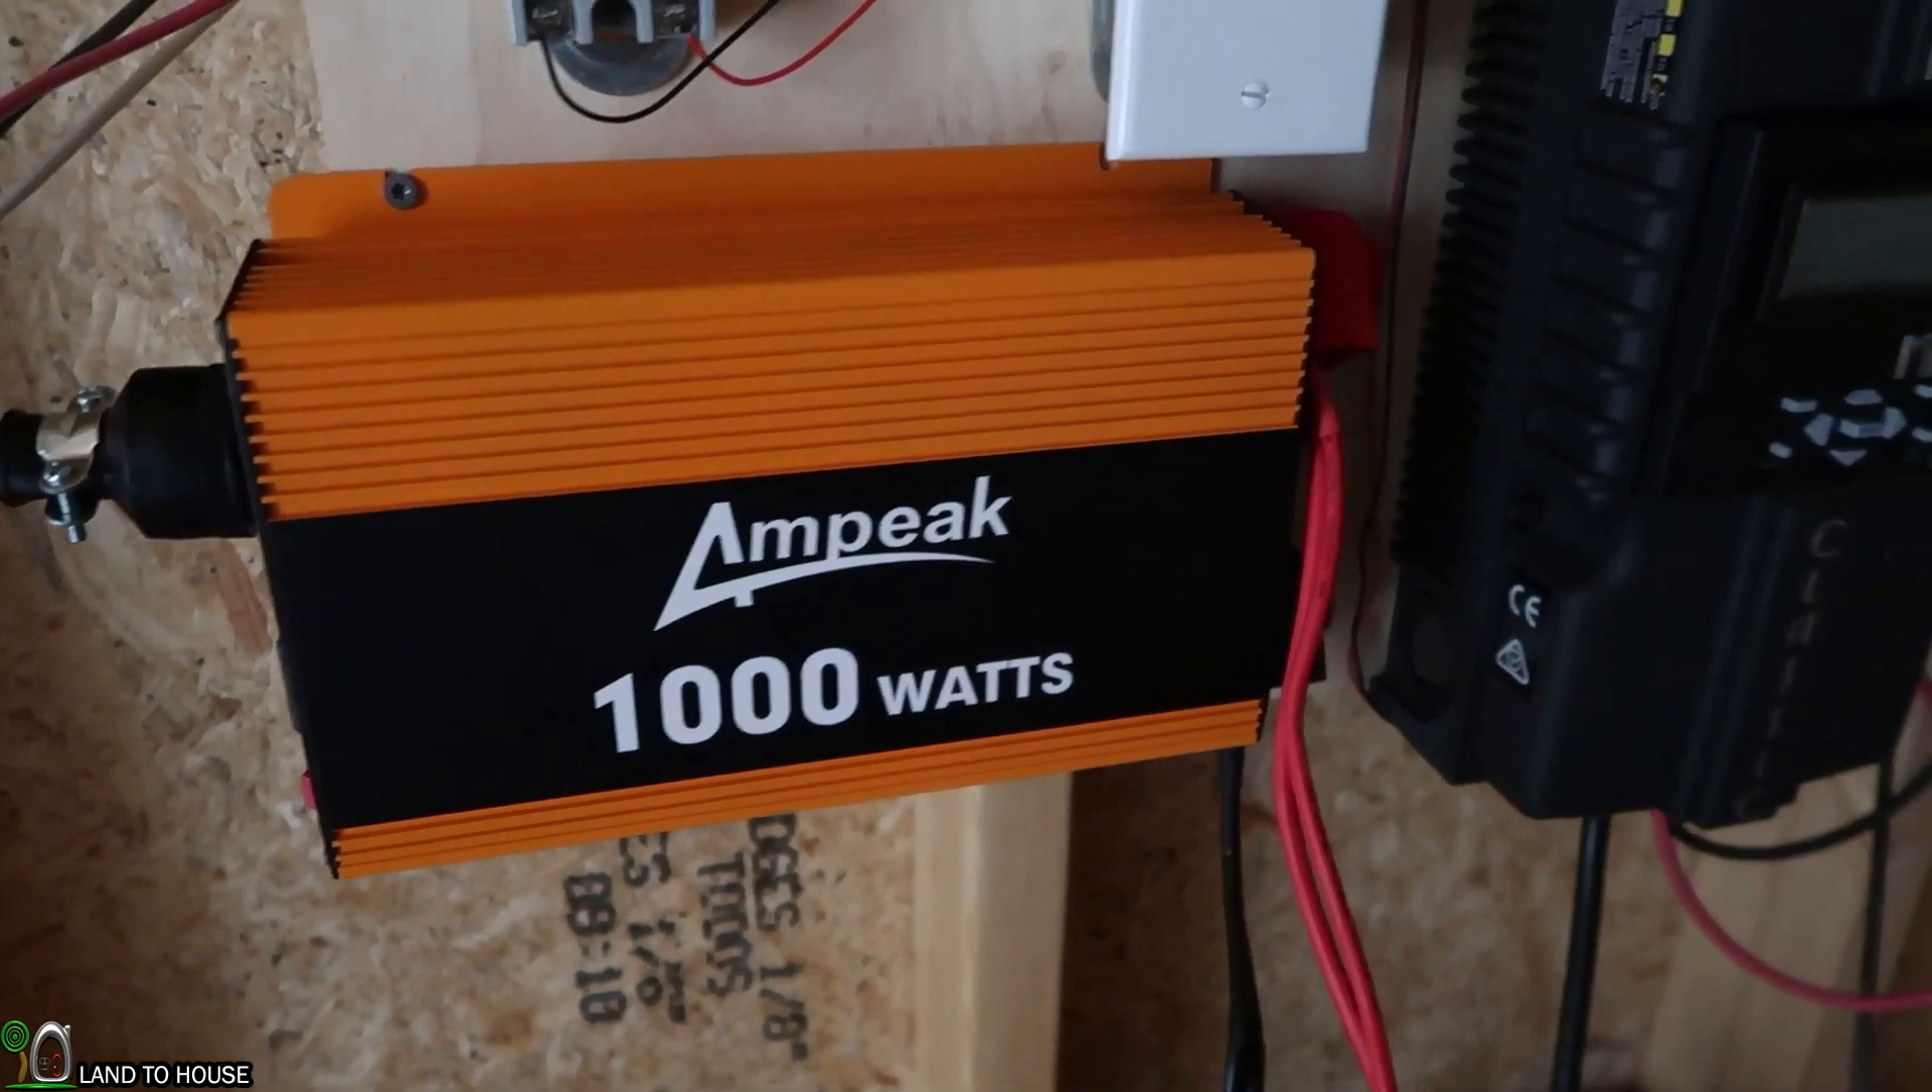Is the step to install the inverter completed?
Yes.